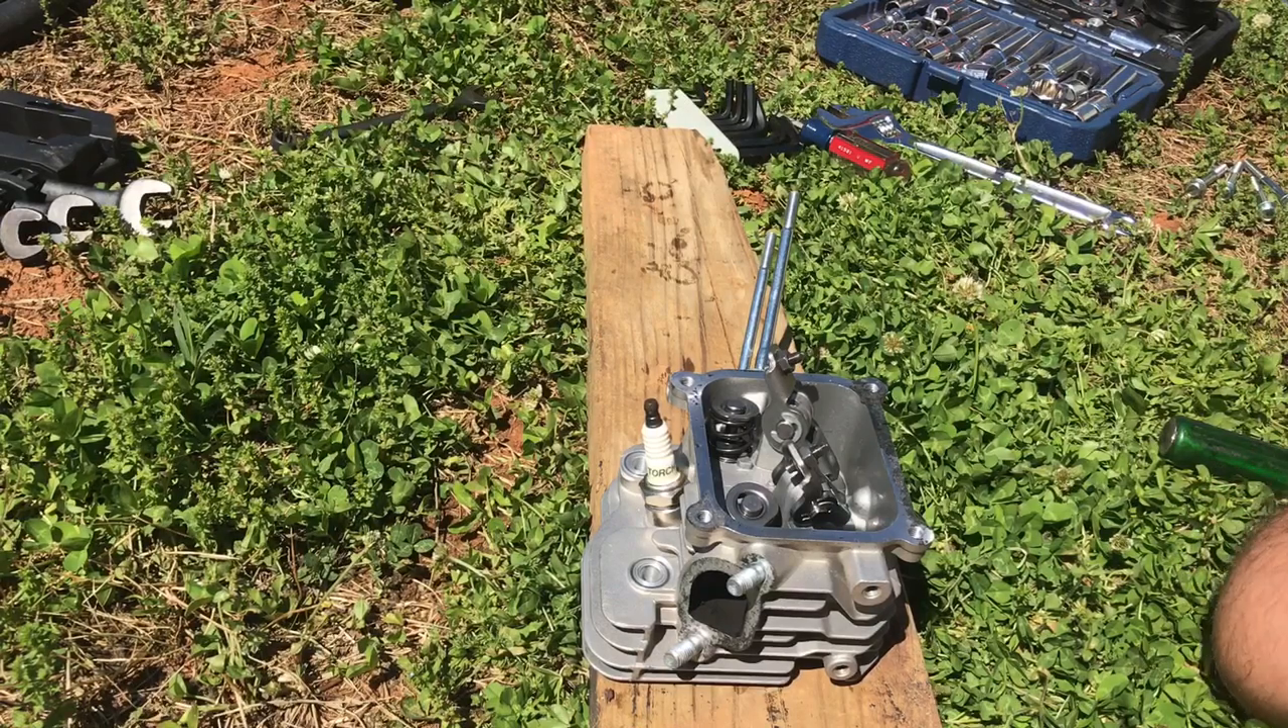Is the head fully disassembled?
No.